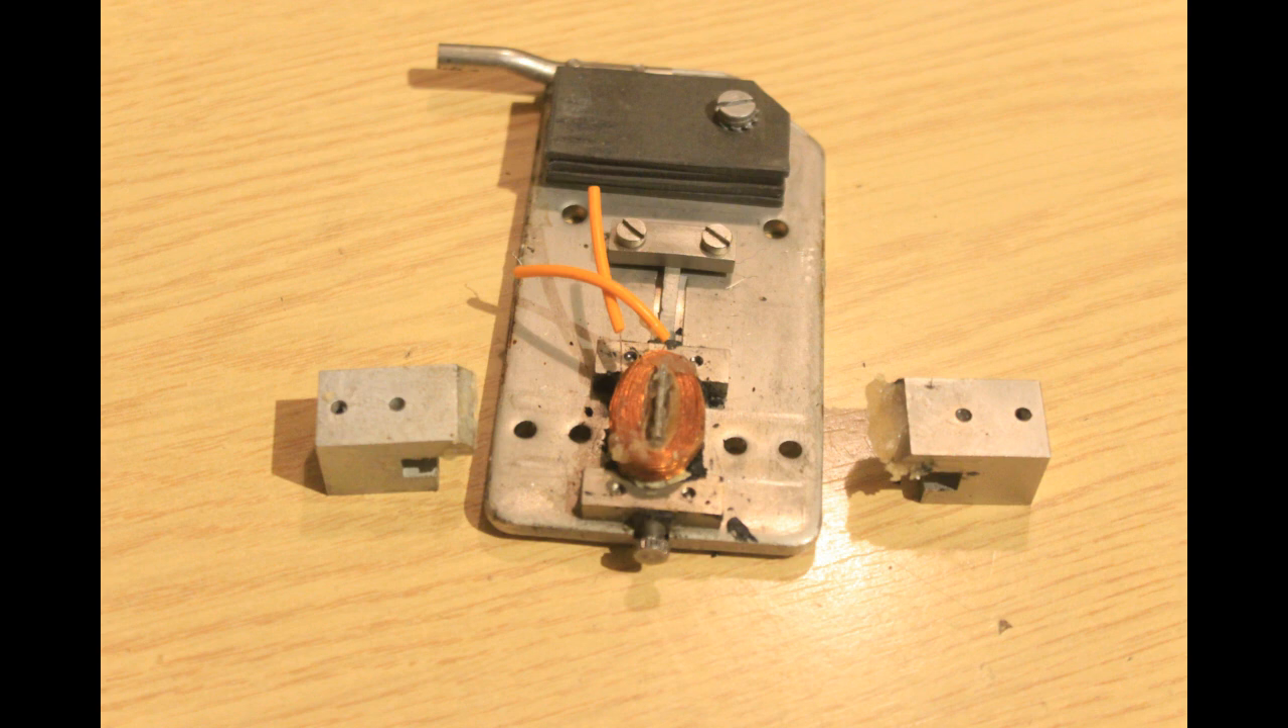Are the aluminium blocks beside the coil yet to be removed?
No.